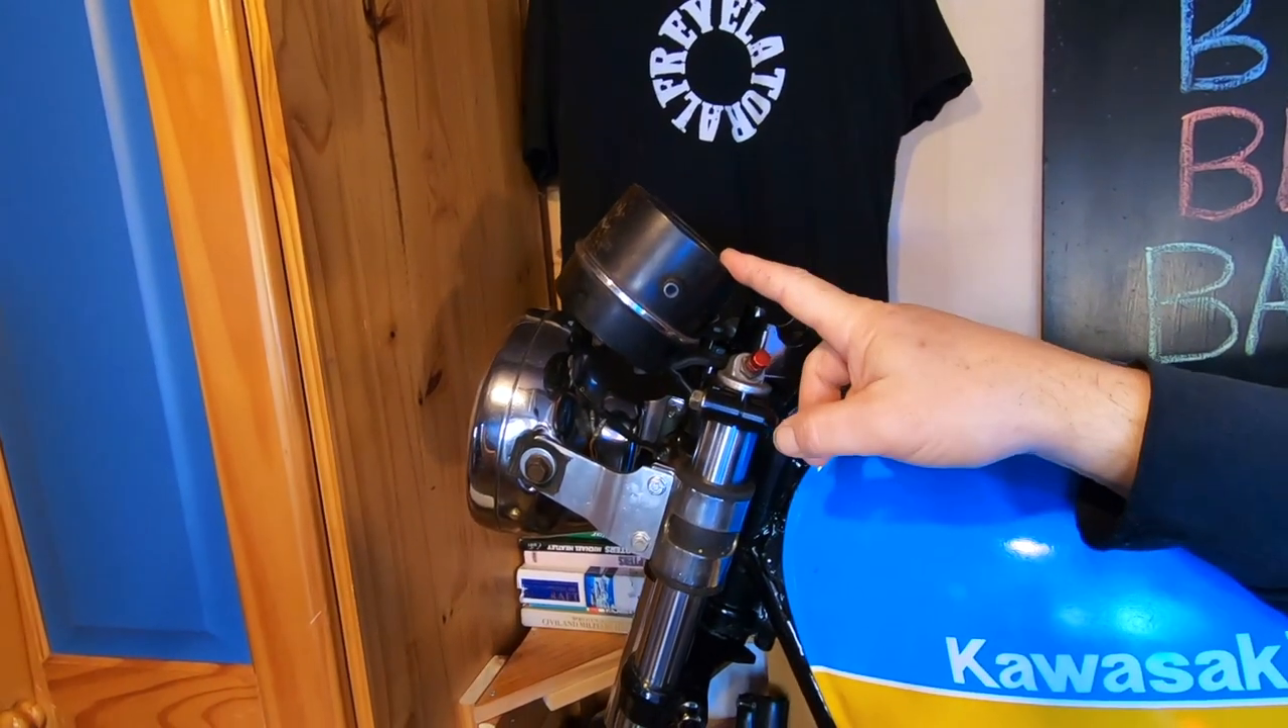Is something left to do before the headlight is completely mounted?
No.